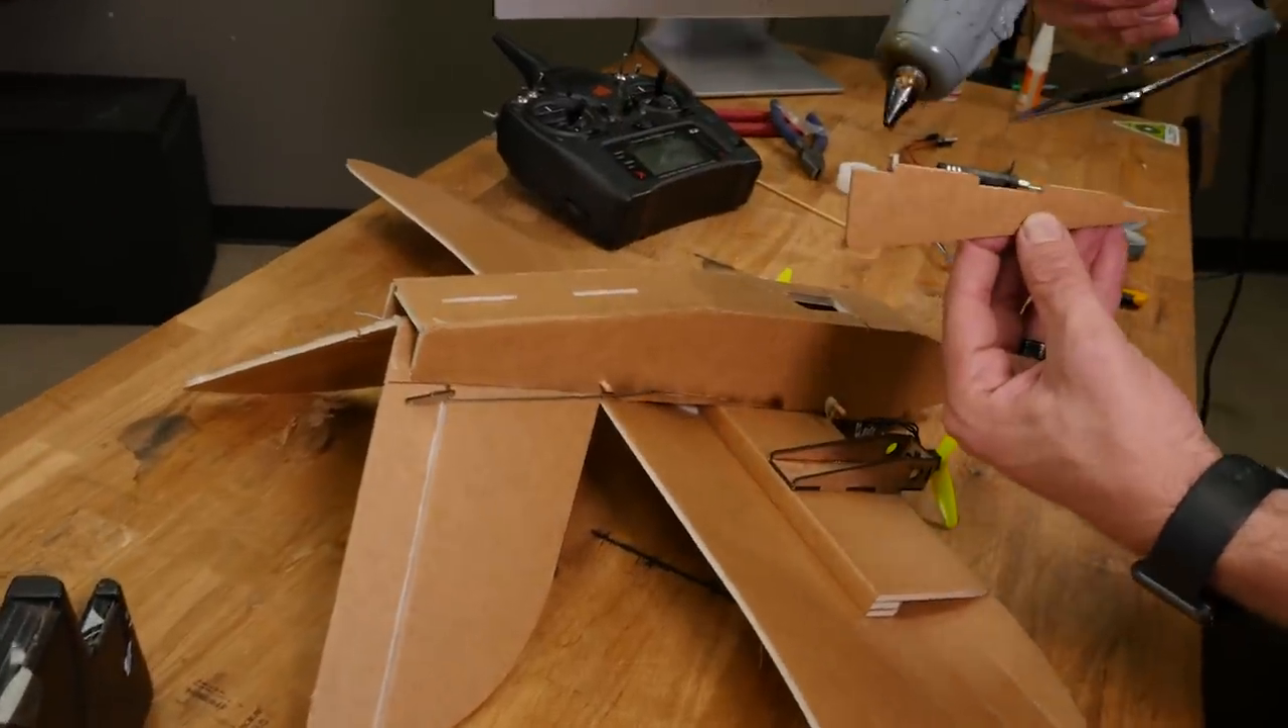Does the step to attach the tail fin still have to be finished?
Yes.